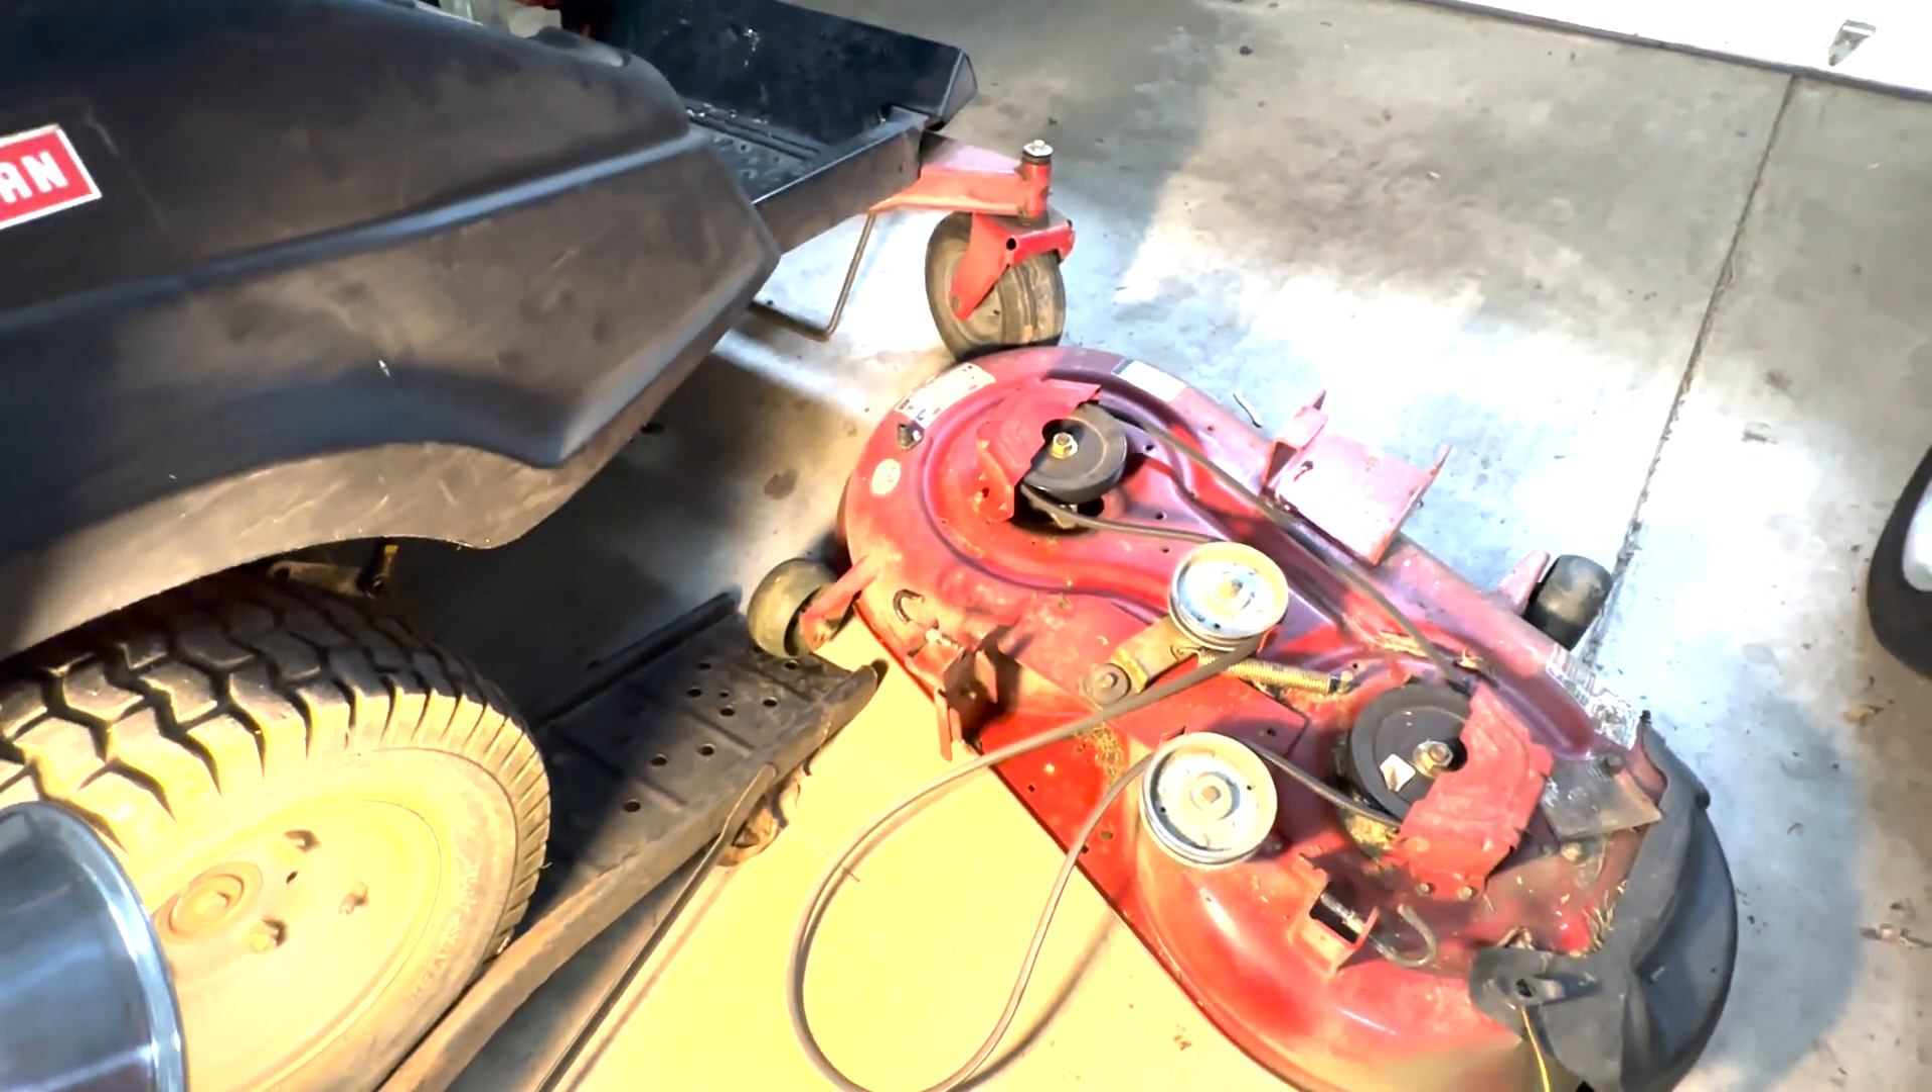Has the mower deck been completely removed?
Yes.